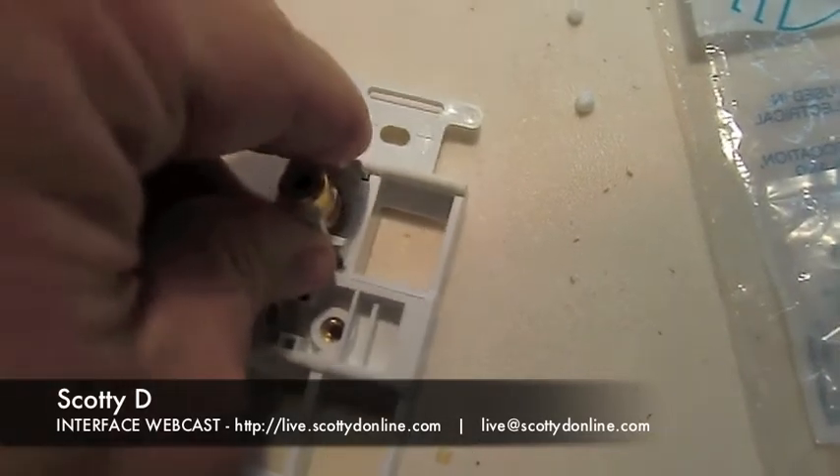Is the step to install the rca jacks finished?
No.